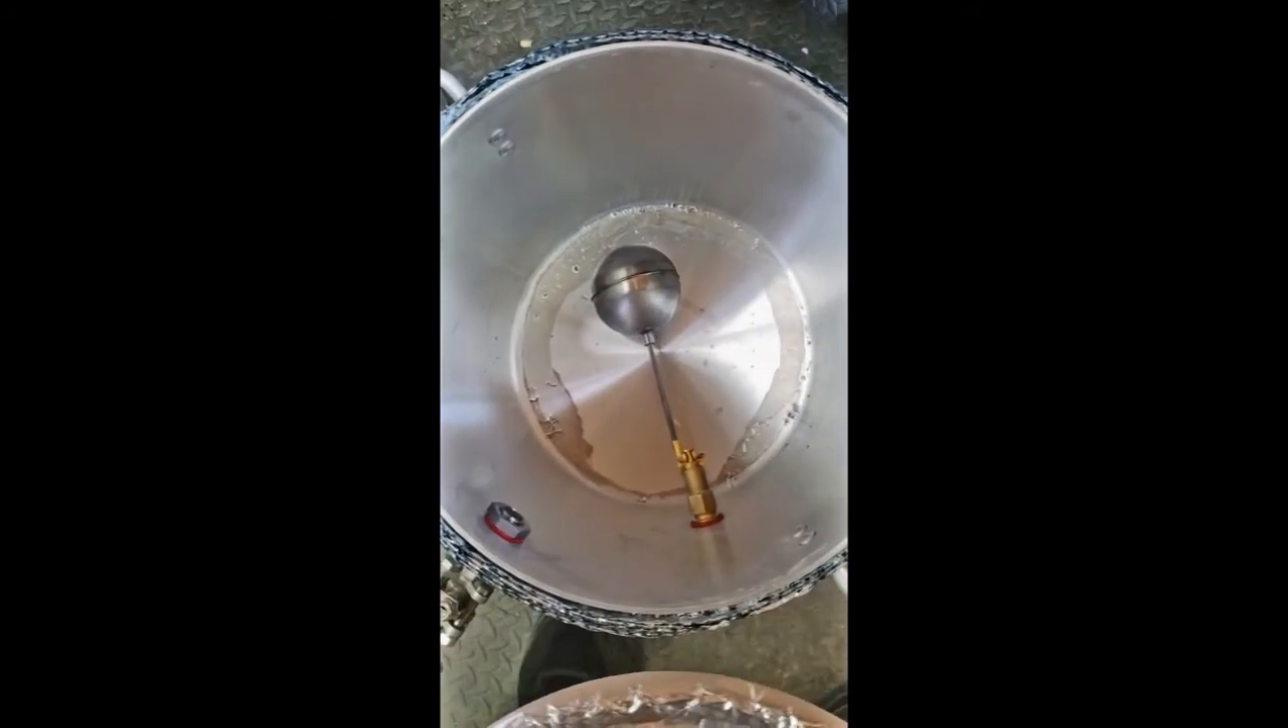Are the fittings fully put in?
Yes.